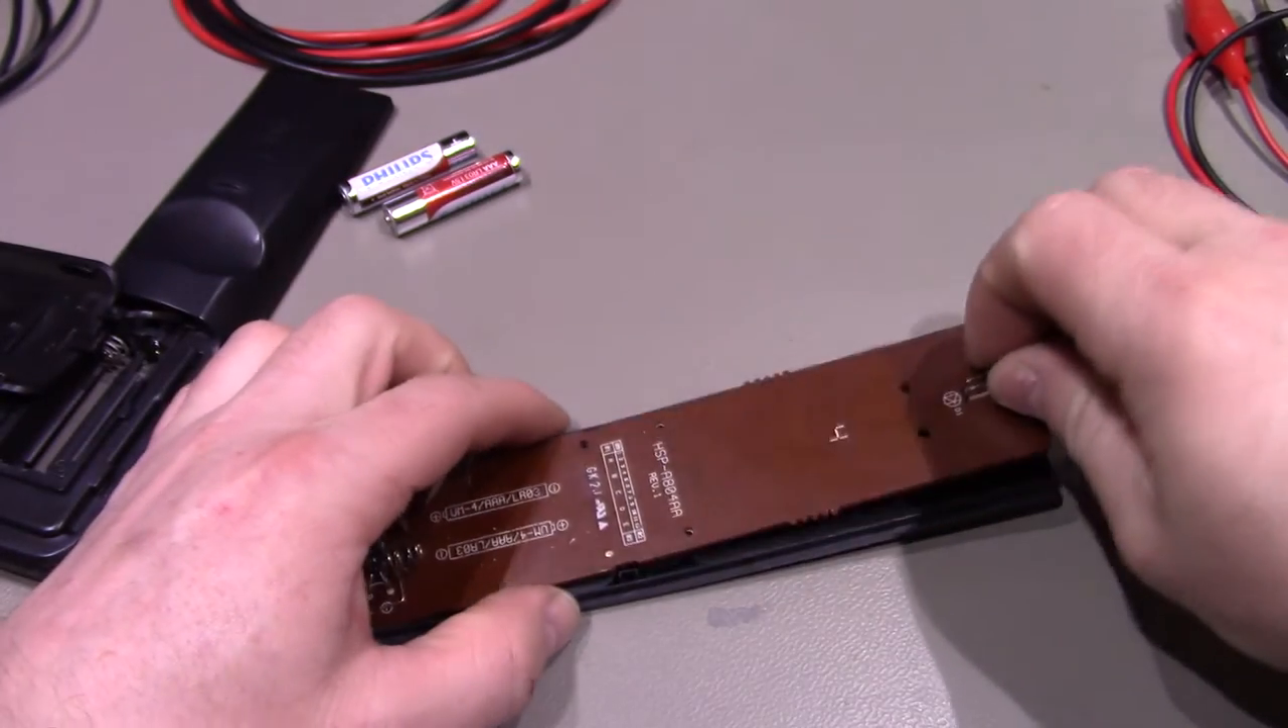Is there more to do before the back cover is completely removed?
No.